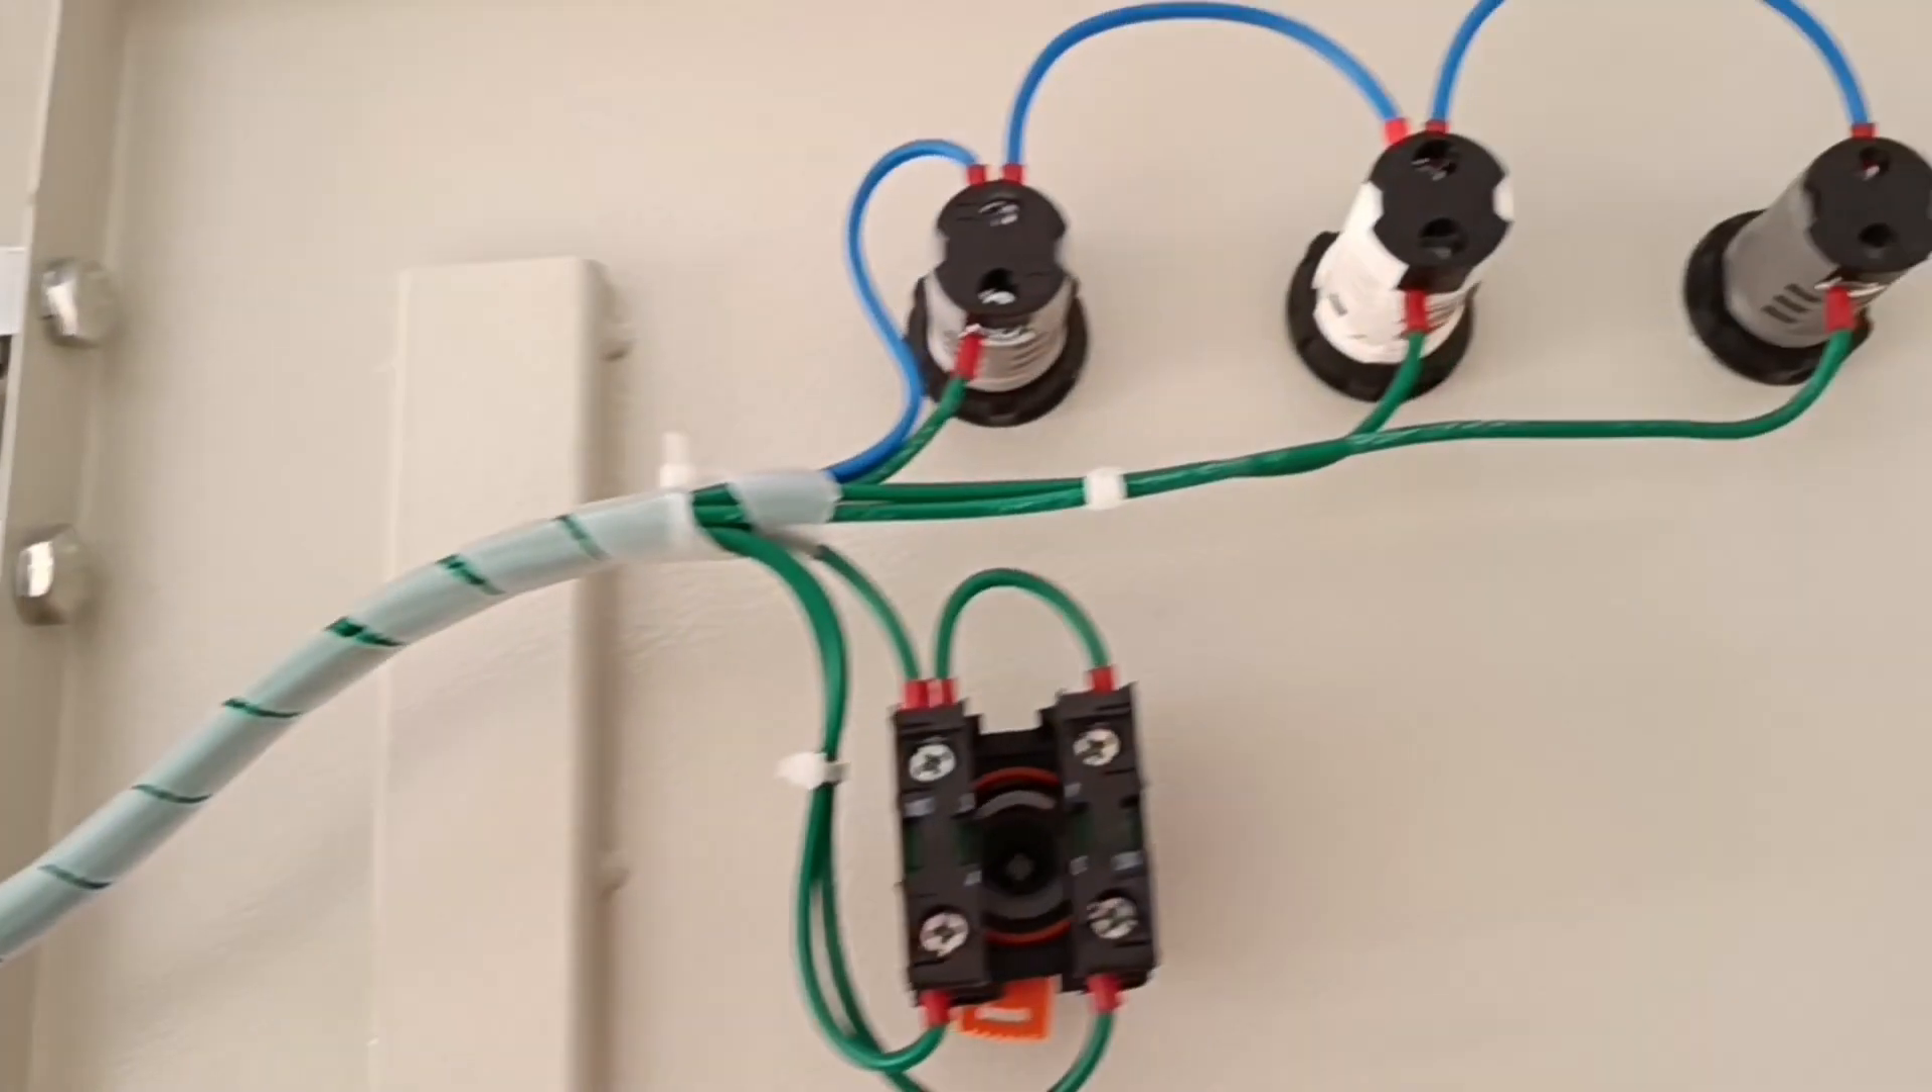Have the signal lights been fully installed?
Yes.